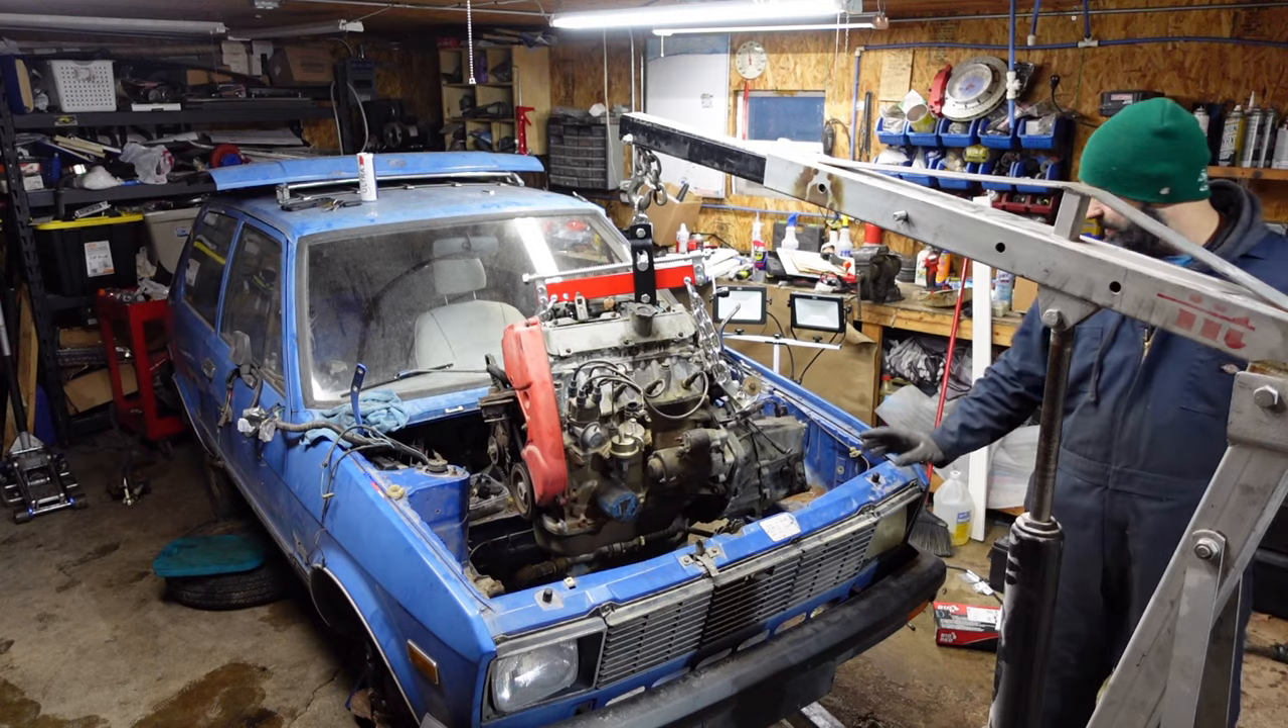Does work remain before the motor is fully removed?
Yes.